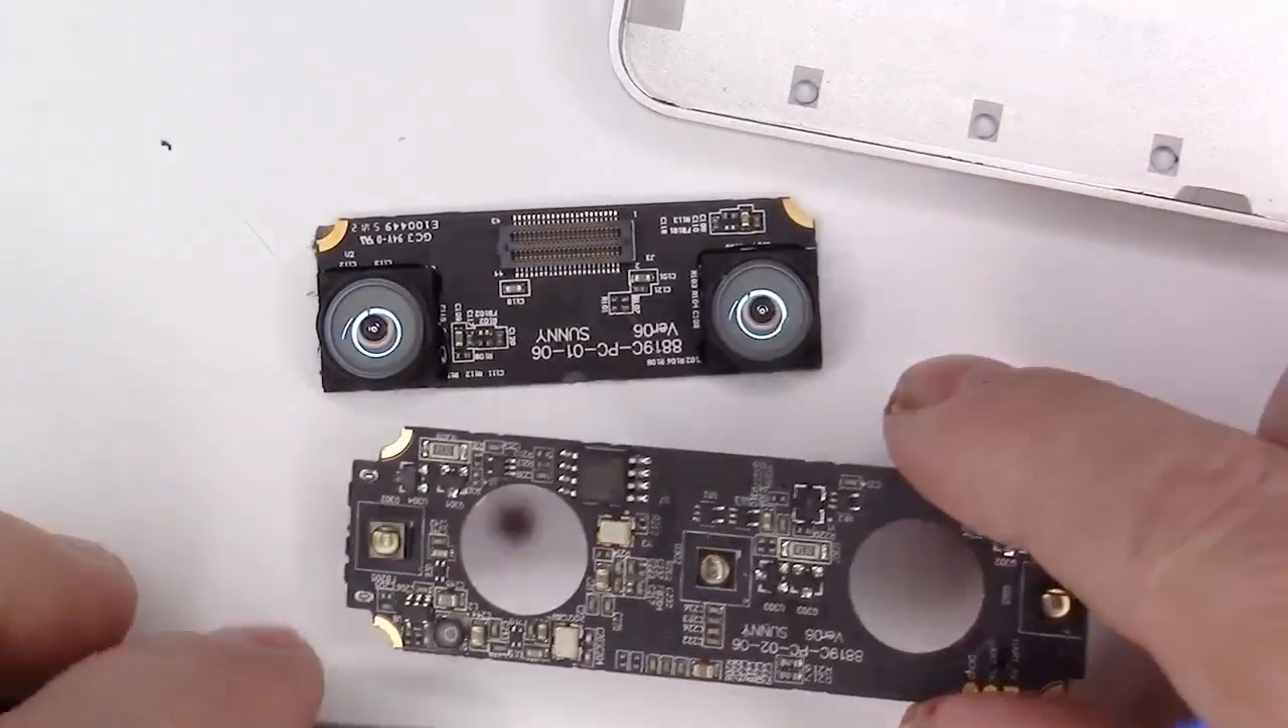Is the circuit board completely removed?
Yes.